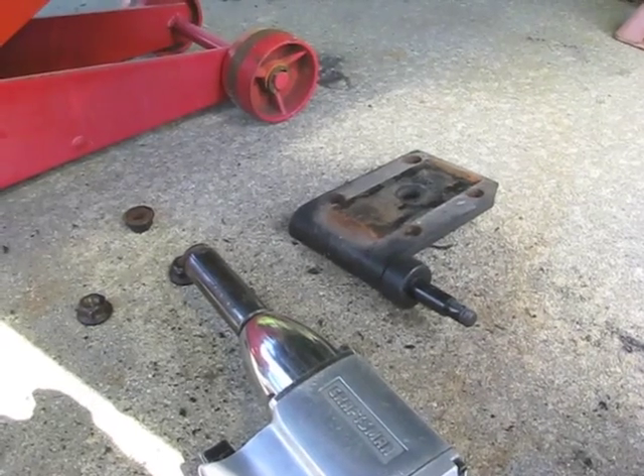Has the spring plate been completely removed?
Yes.